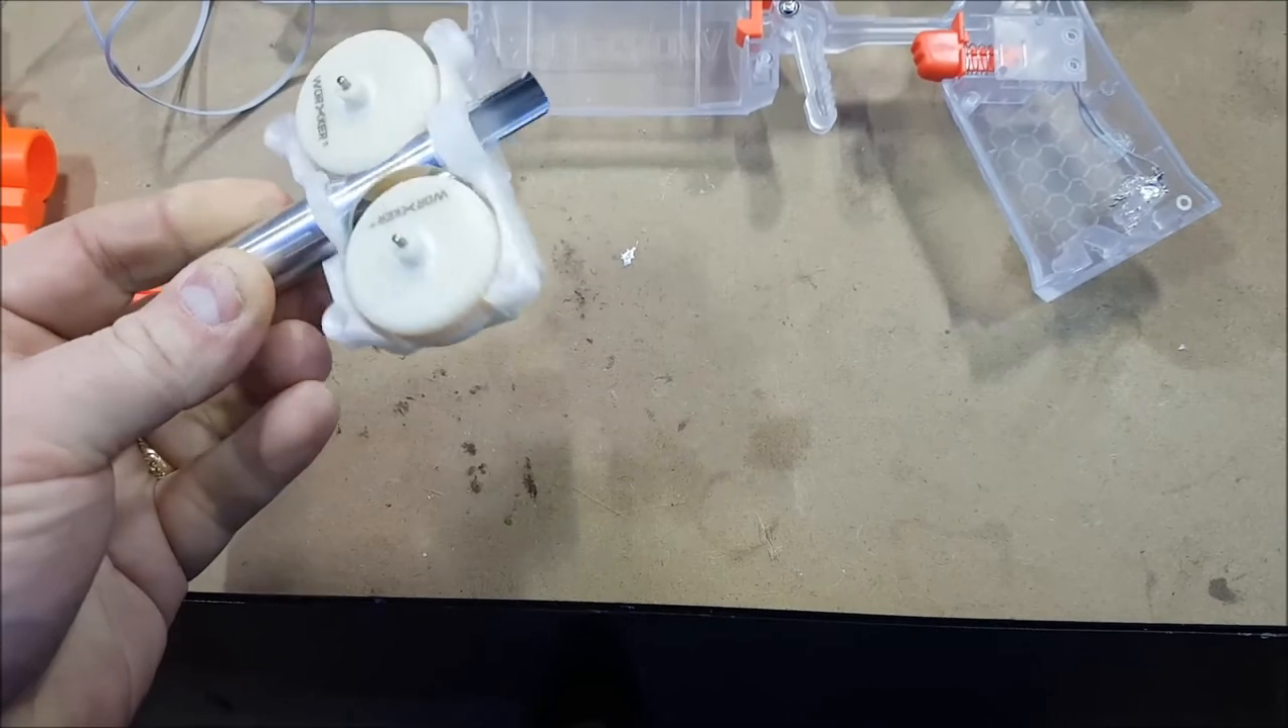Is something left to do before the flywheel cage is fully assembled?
No.